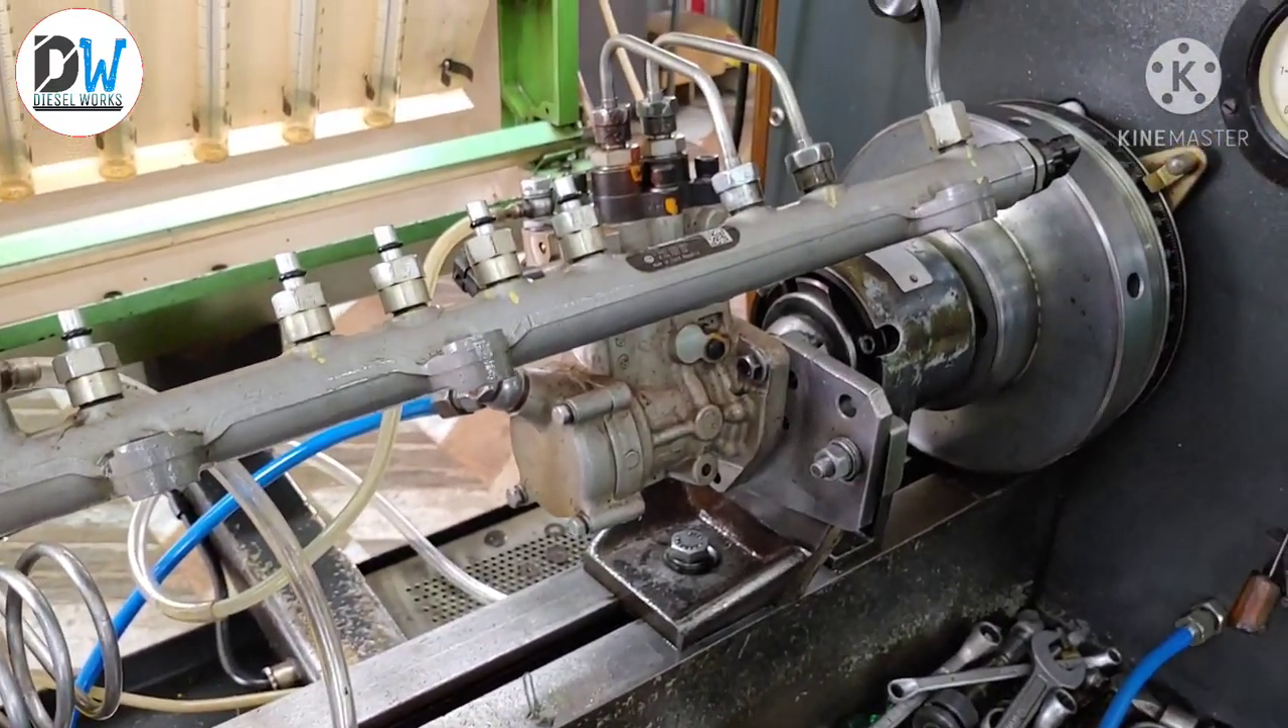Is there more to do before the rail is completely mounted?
No.